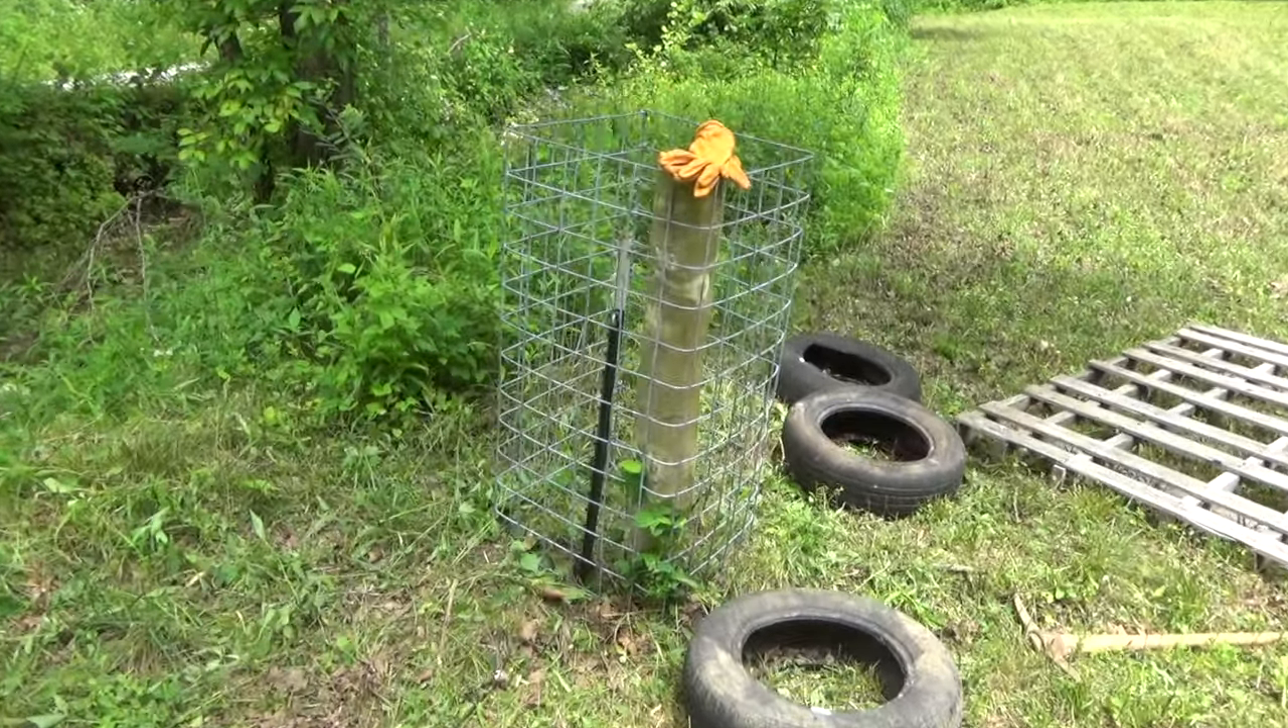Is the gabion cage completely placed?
Yes.